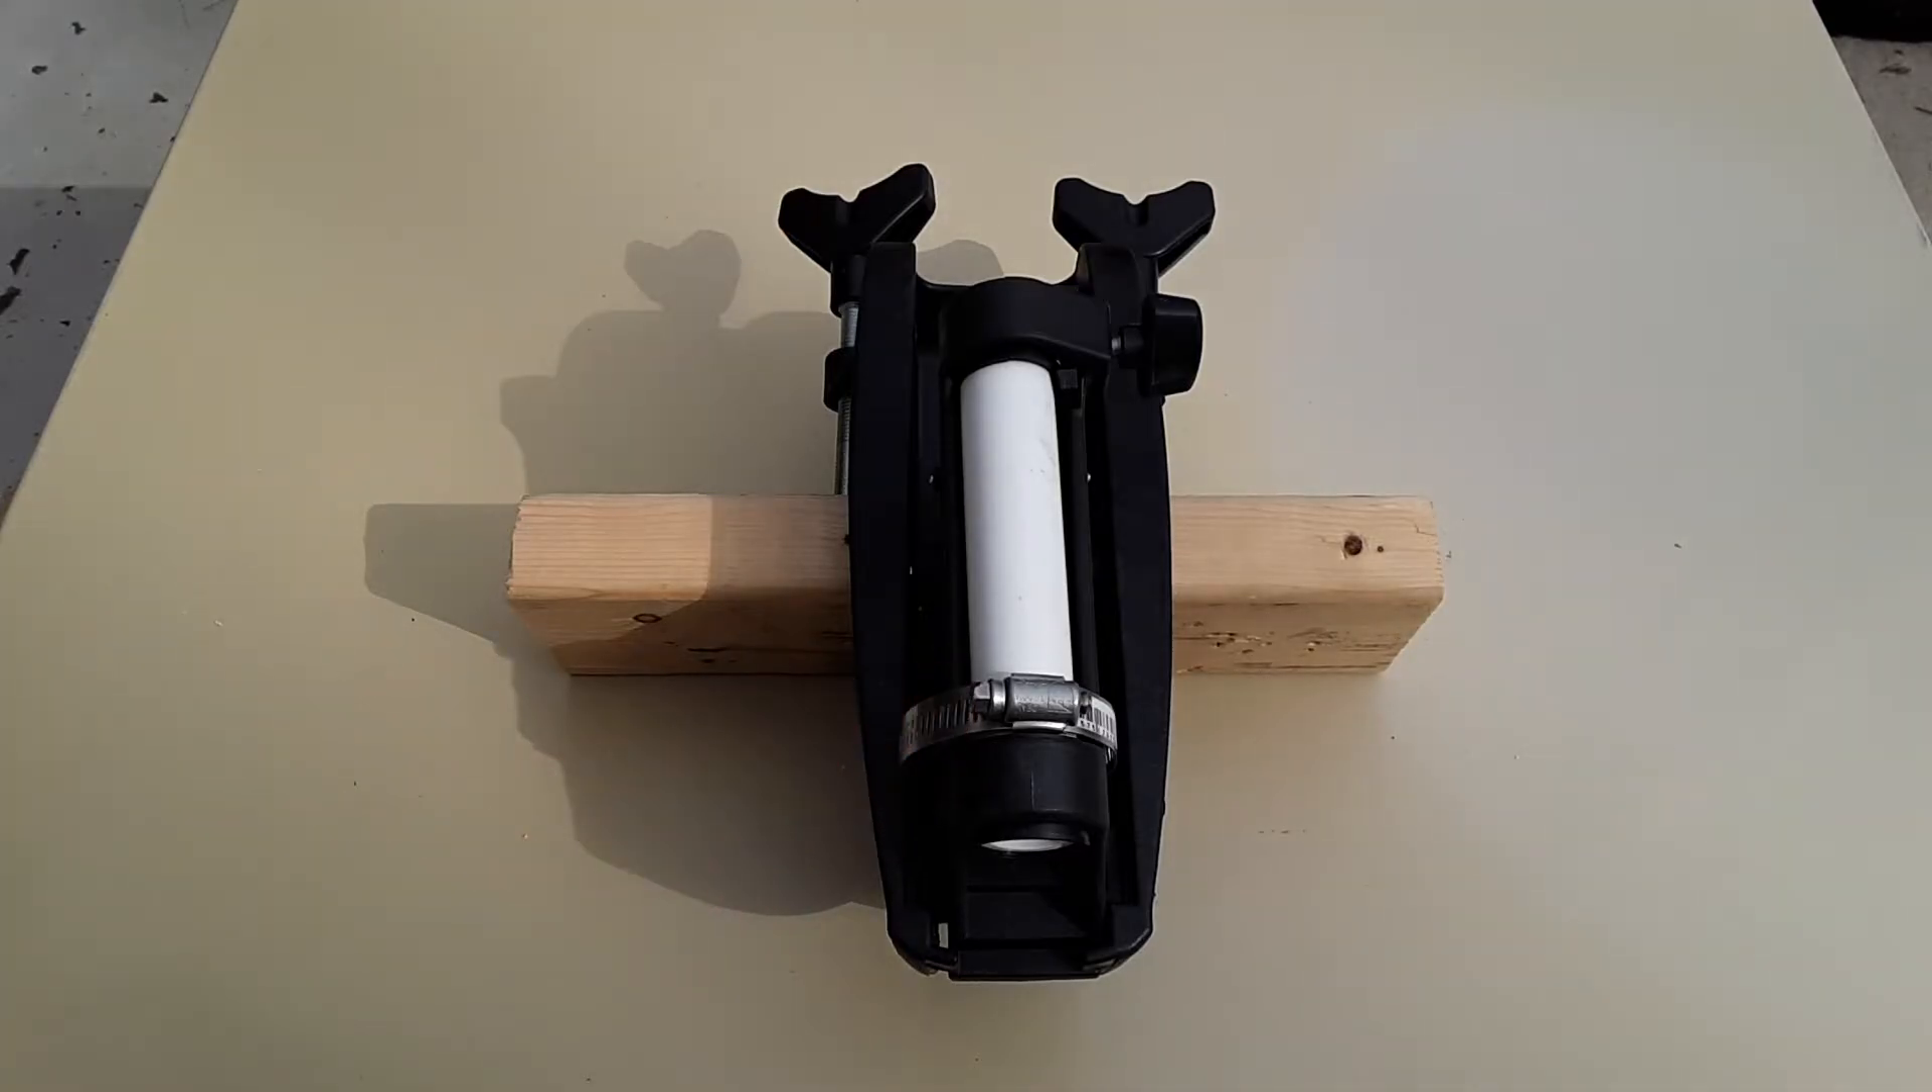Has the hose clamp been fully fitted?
Yes.